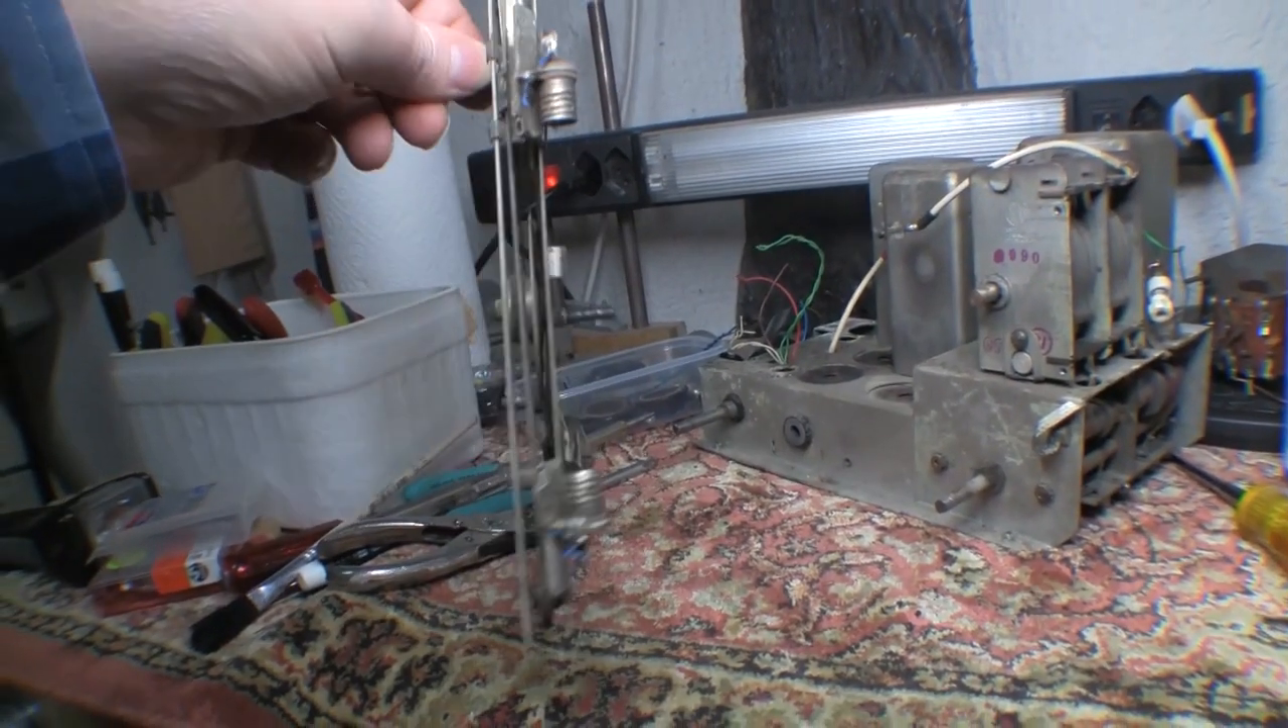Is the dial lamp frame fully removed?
Yes.